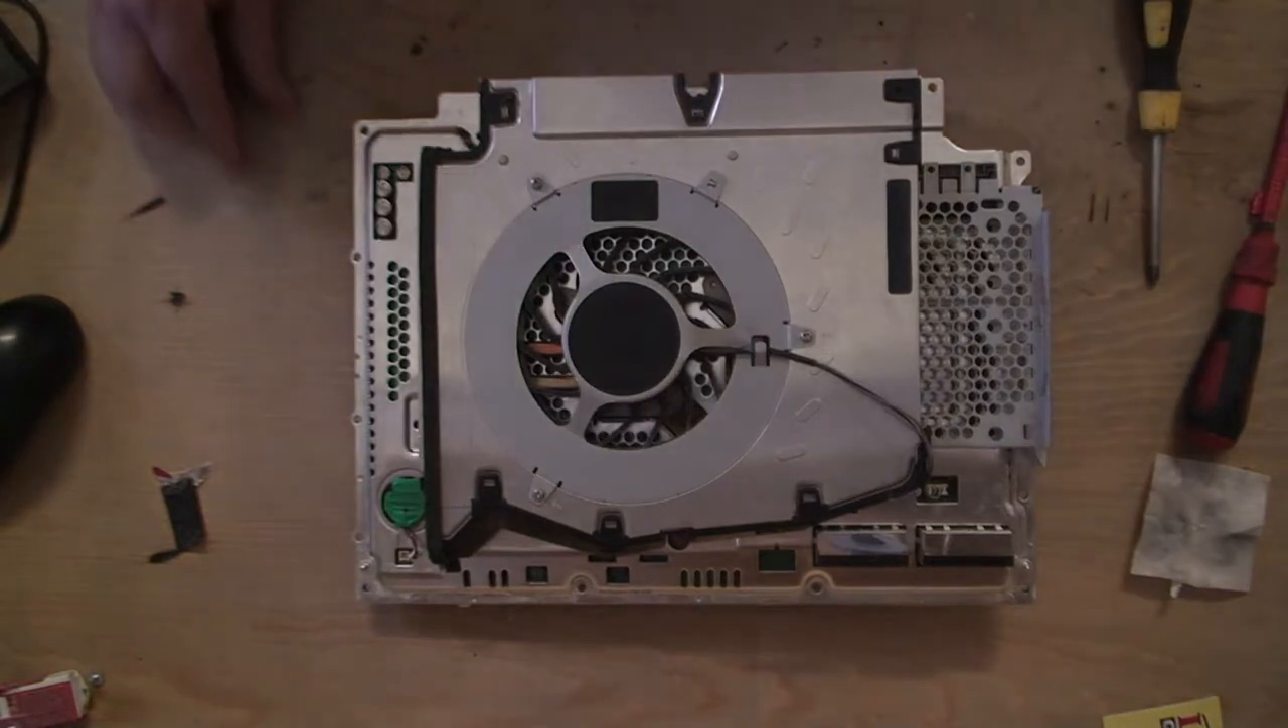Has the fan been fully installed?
Yes.